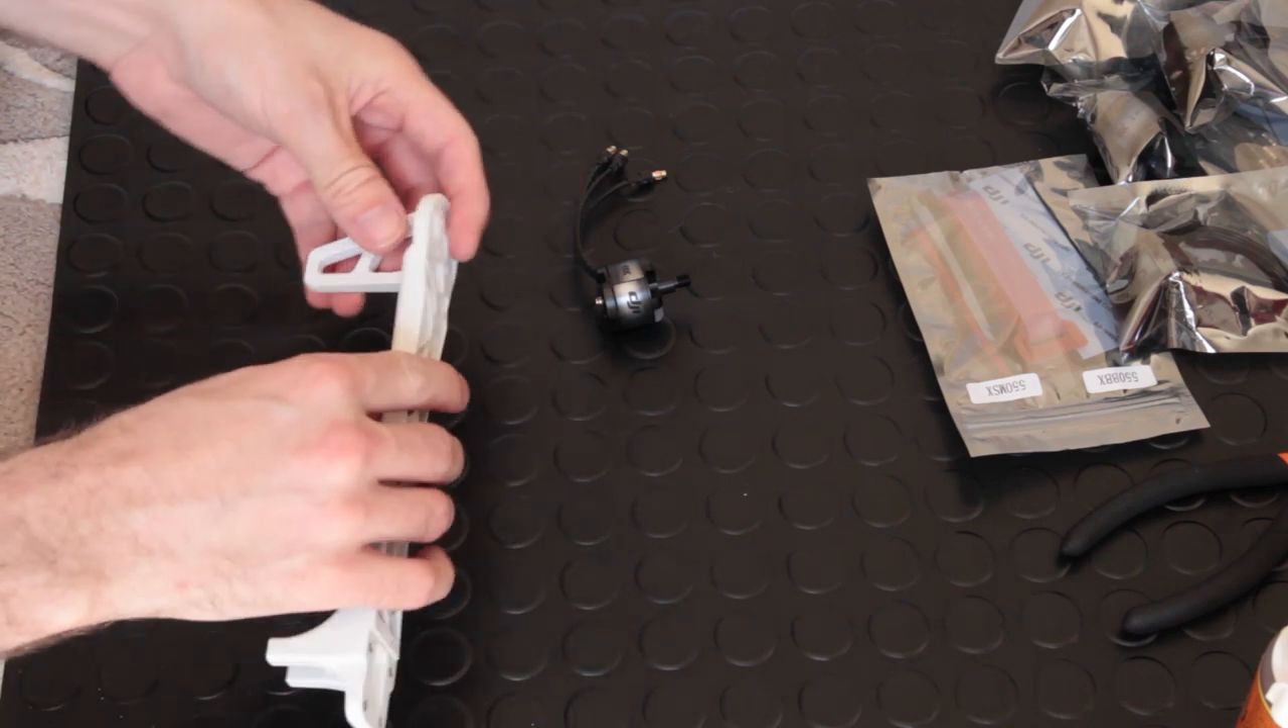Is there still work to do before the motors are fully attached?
Yes.